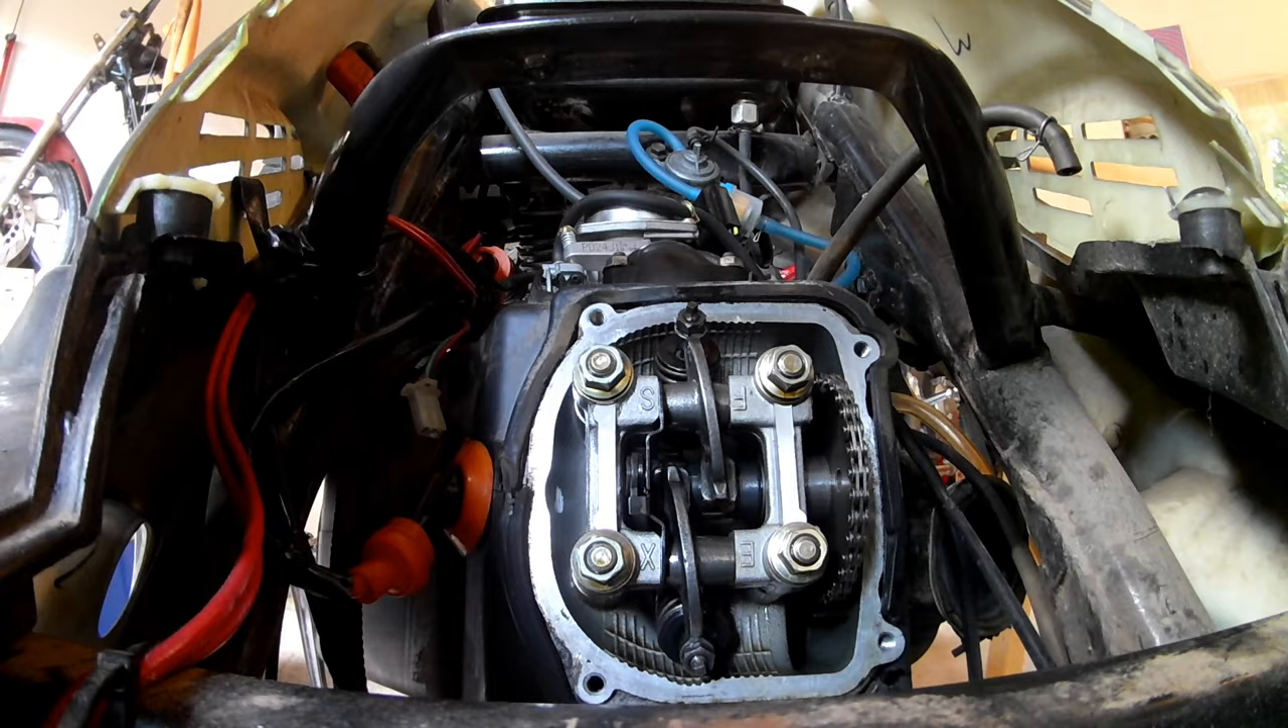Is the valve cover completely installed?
No.